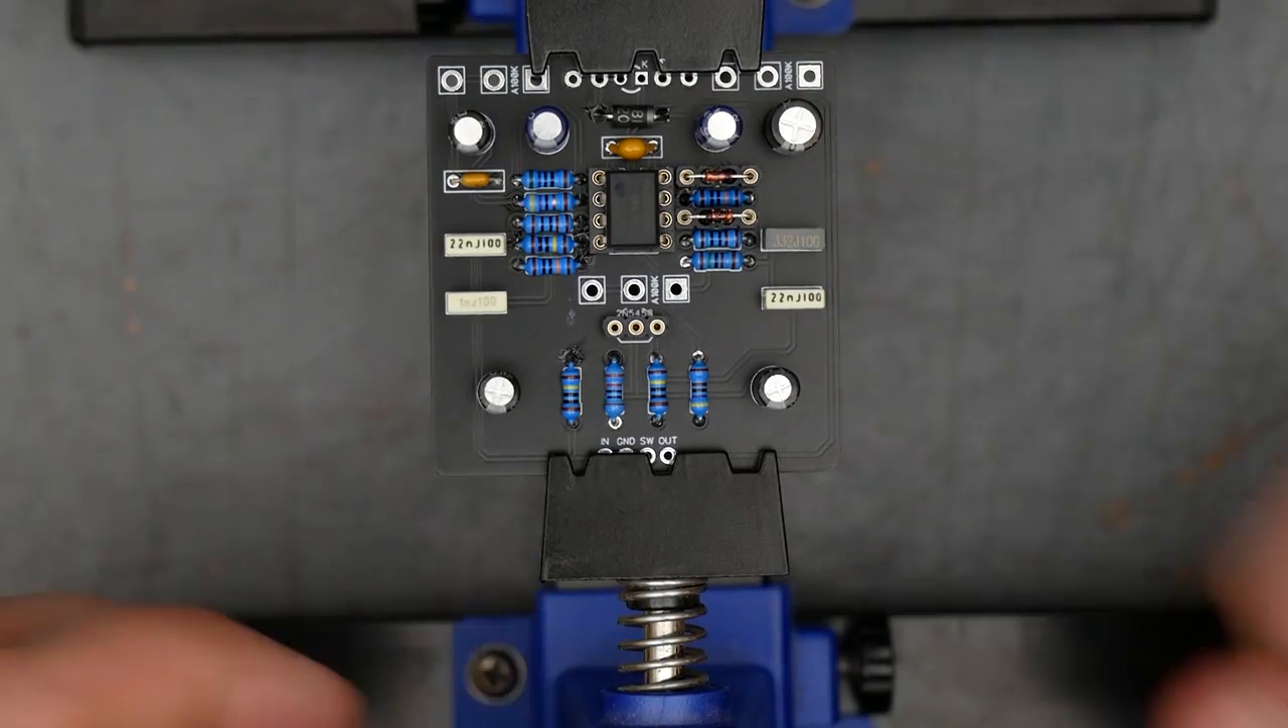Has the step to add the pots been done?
No.